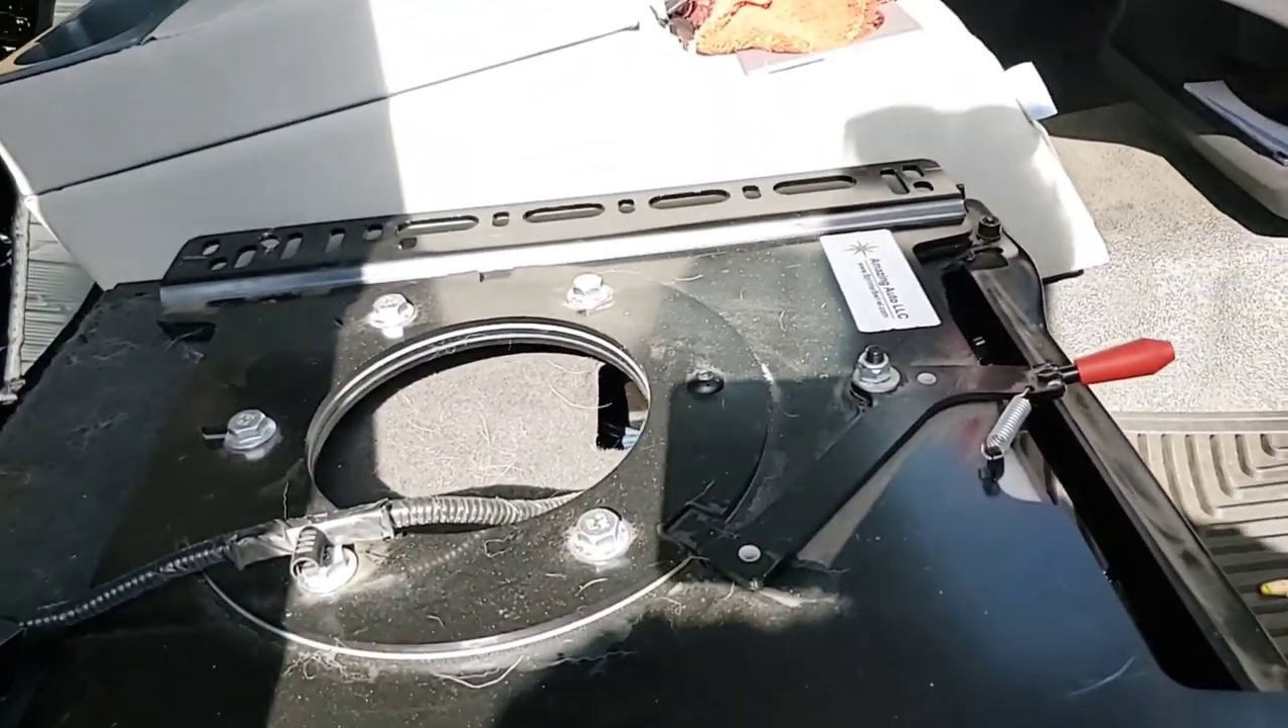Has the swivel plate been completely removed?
No.